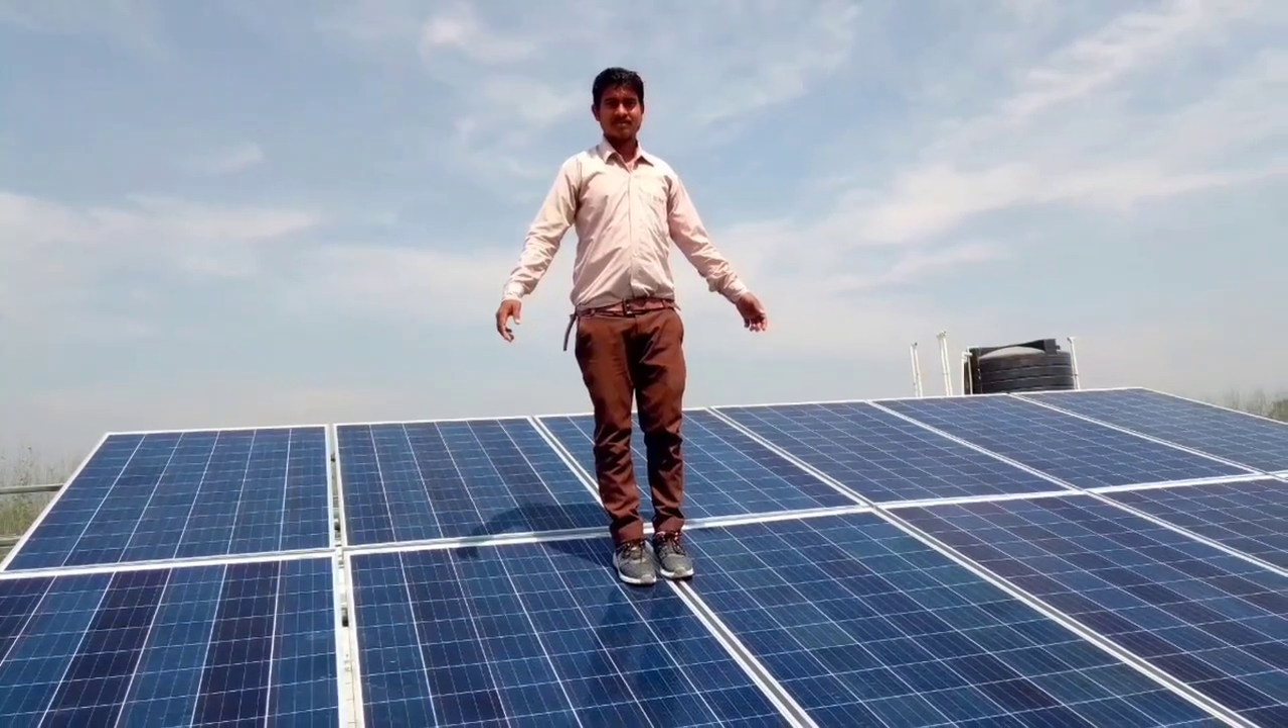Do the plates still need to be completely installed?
No.